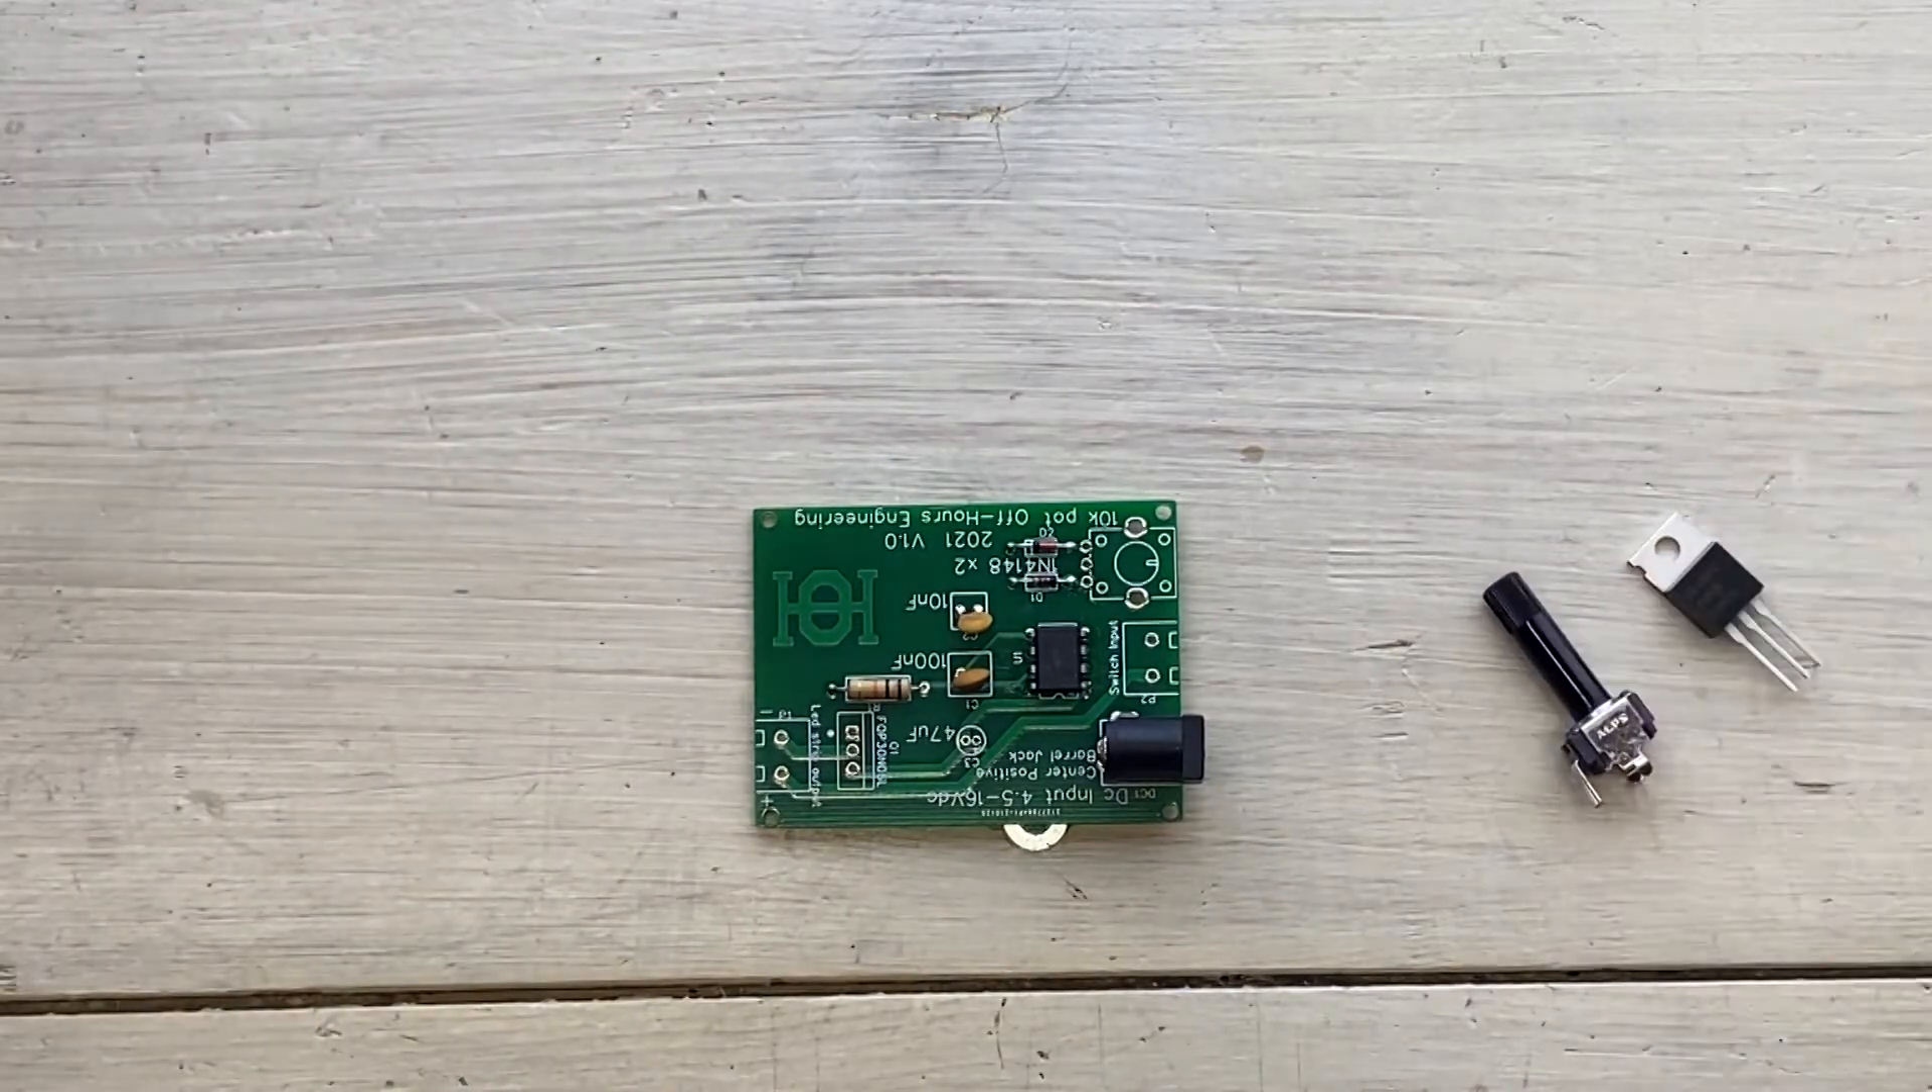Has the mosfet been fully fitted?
No.